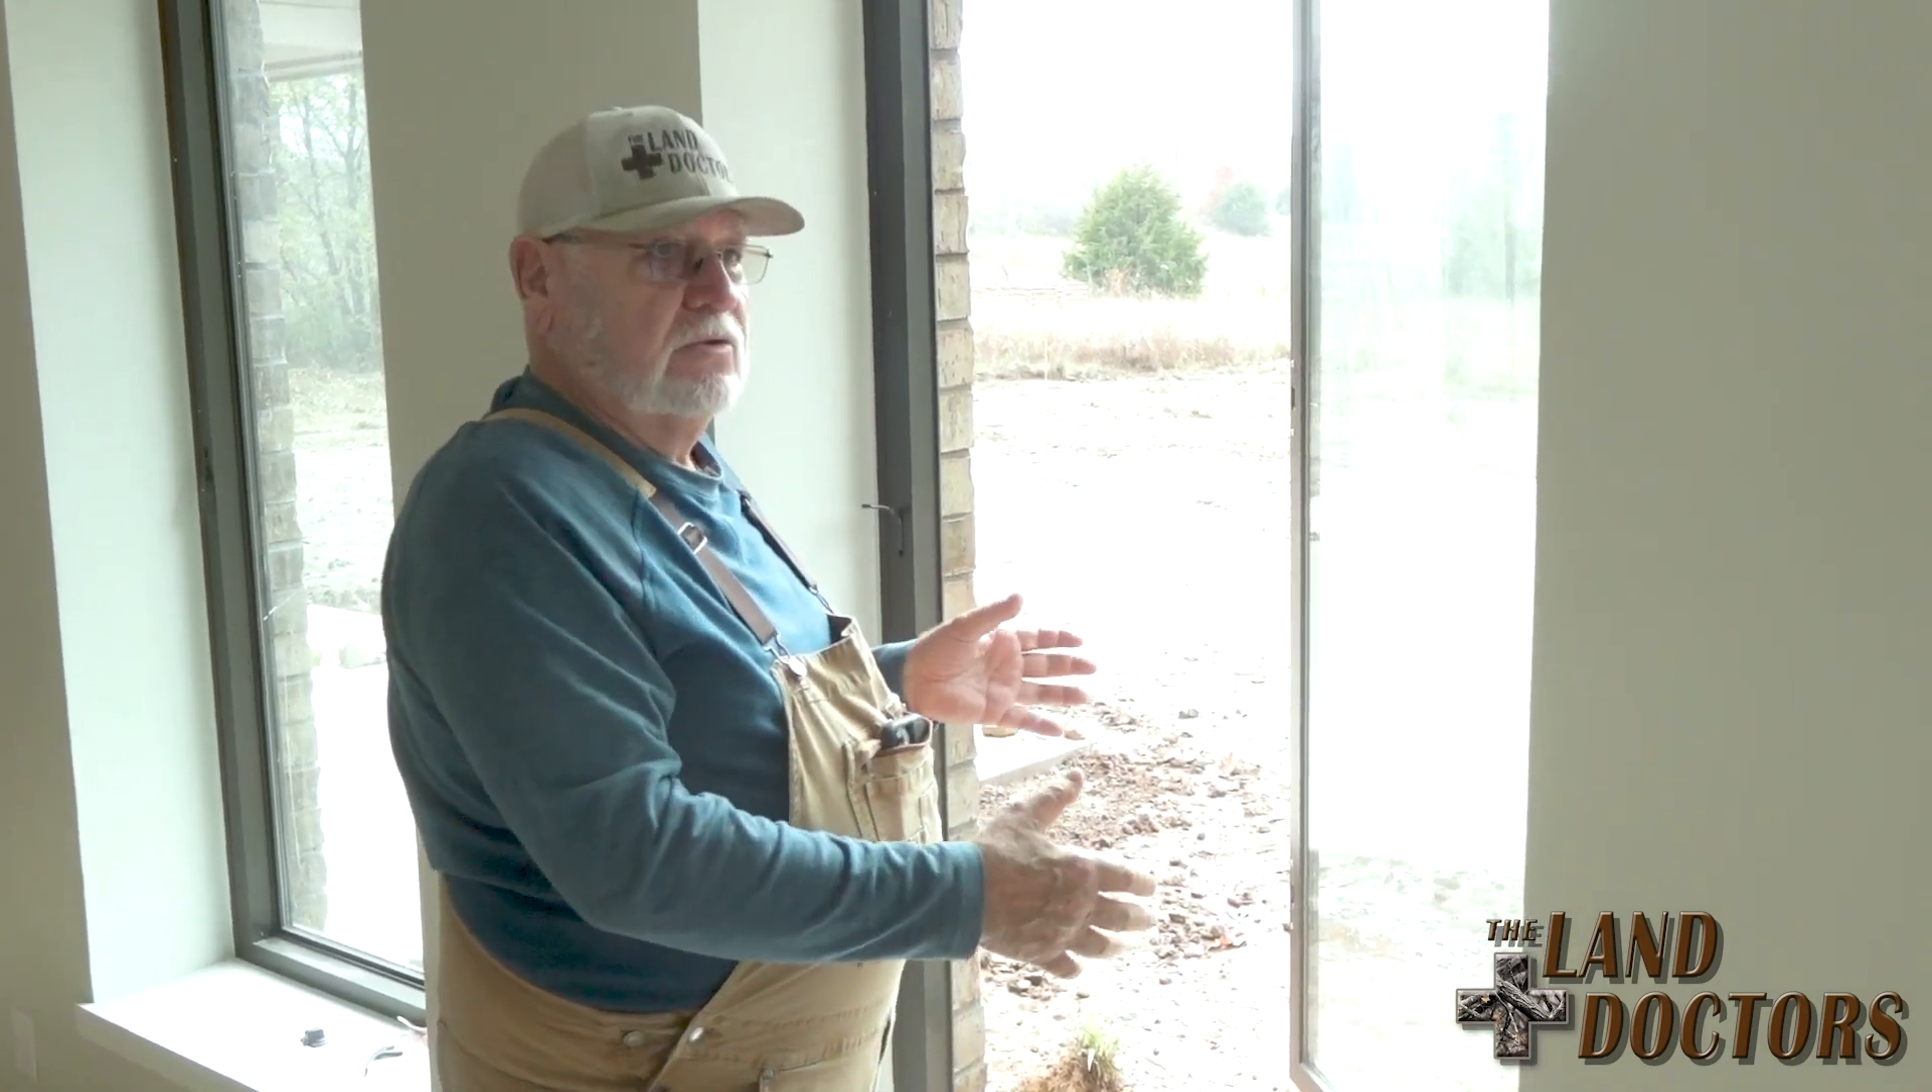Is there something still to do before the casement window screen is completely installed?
Yes.